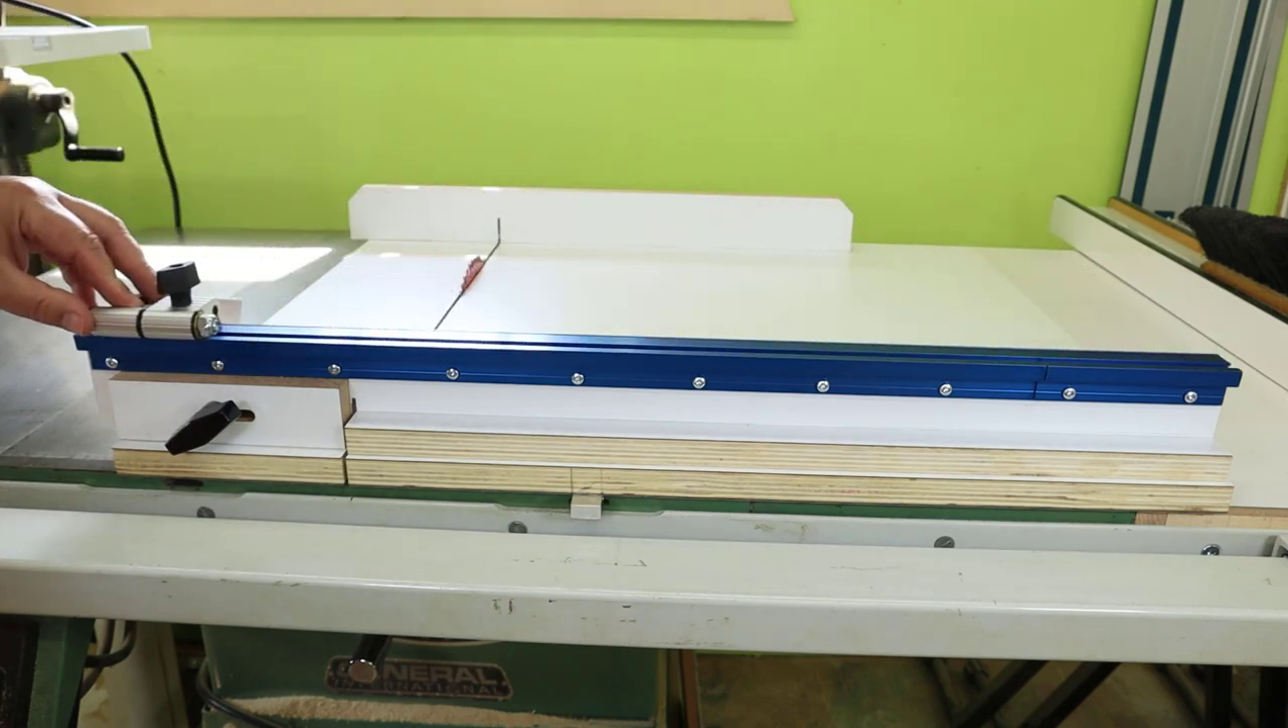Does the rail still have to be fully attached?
No.